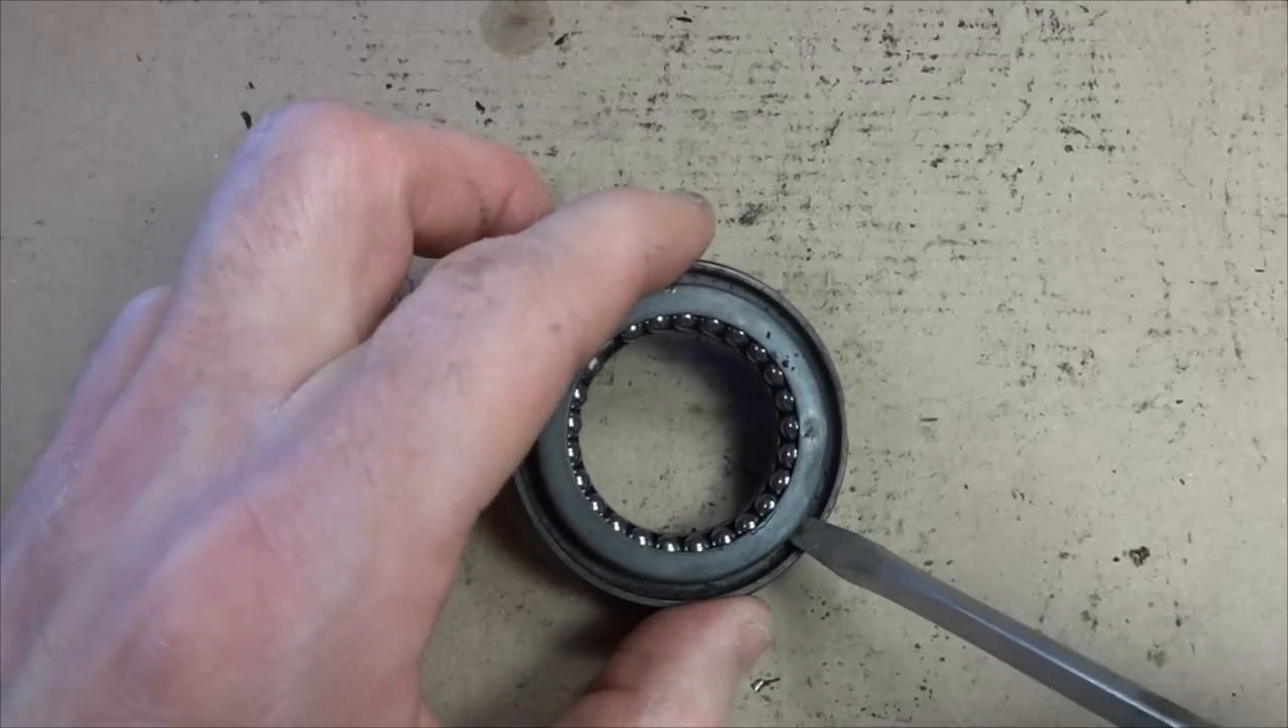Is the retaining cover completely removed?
No.